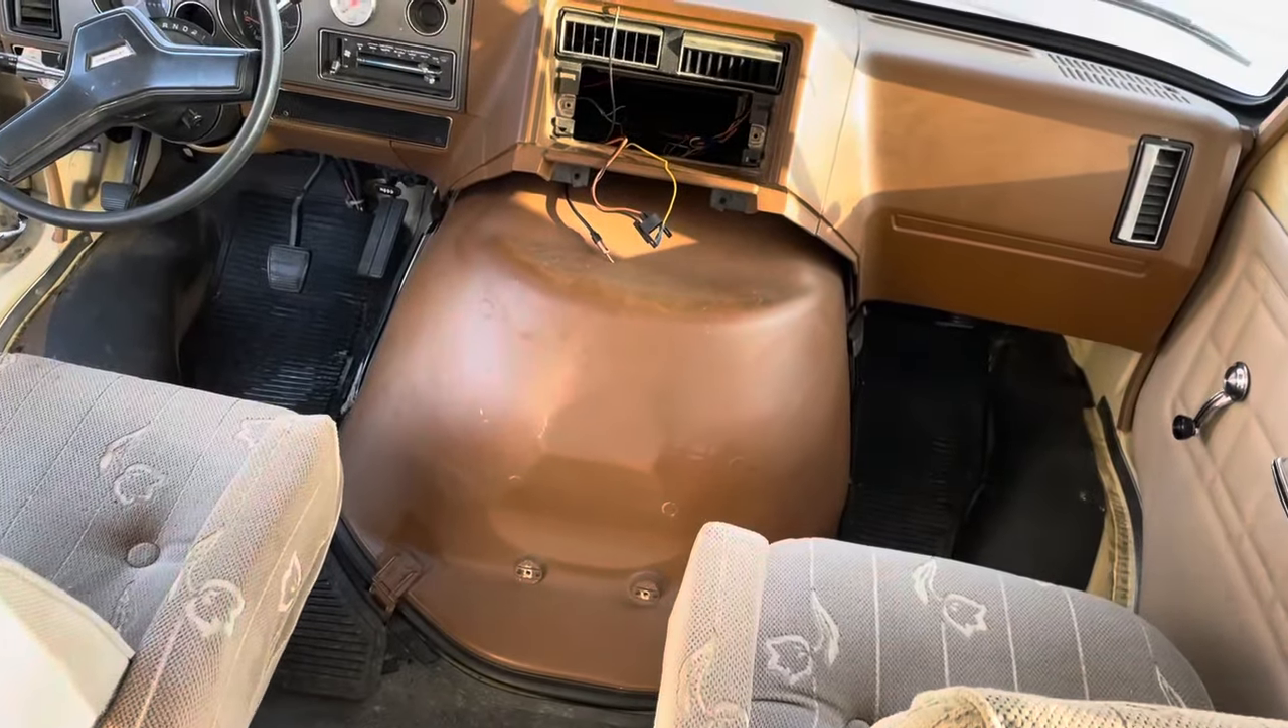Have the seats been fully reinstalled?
Yes.